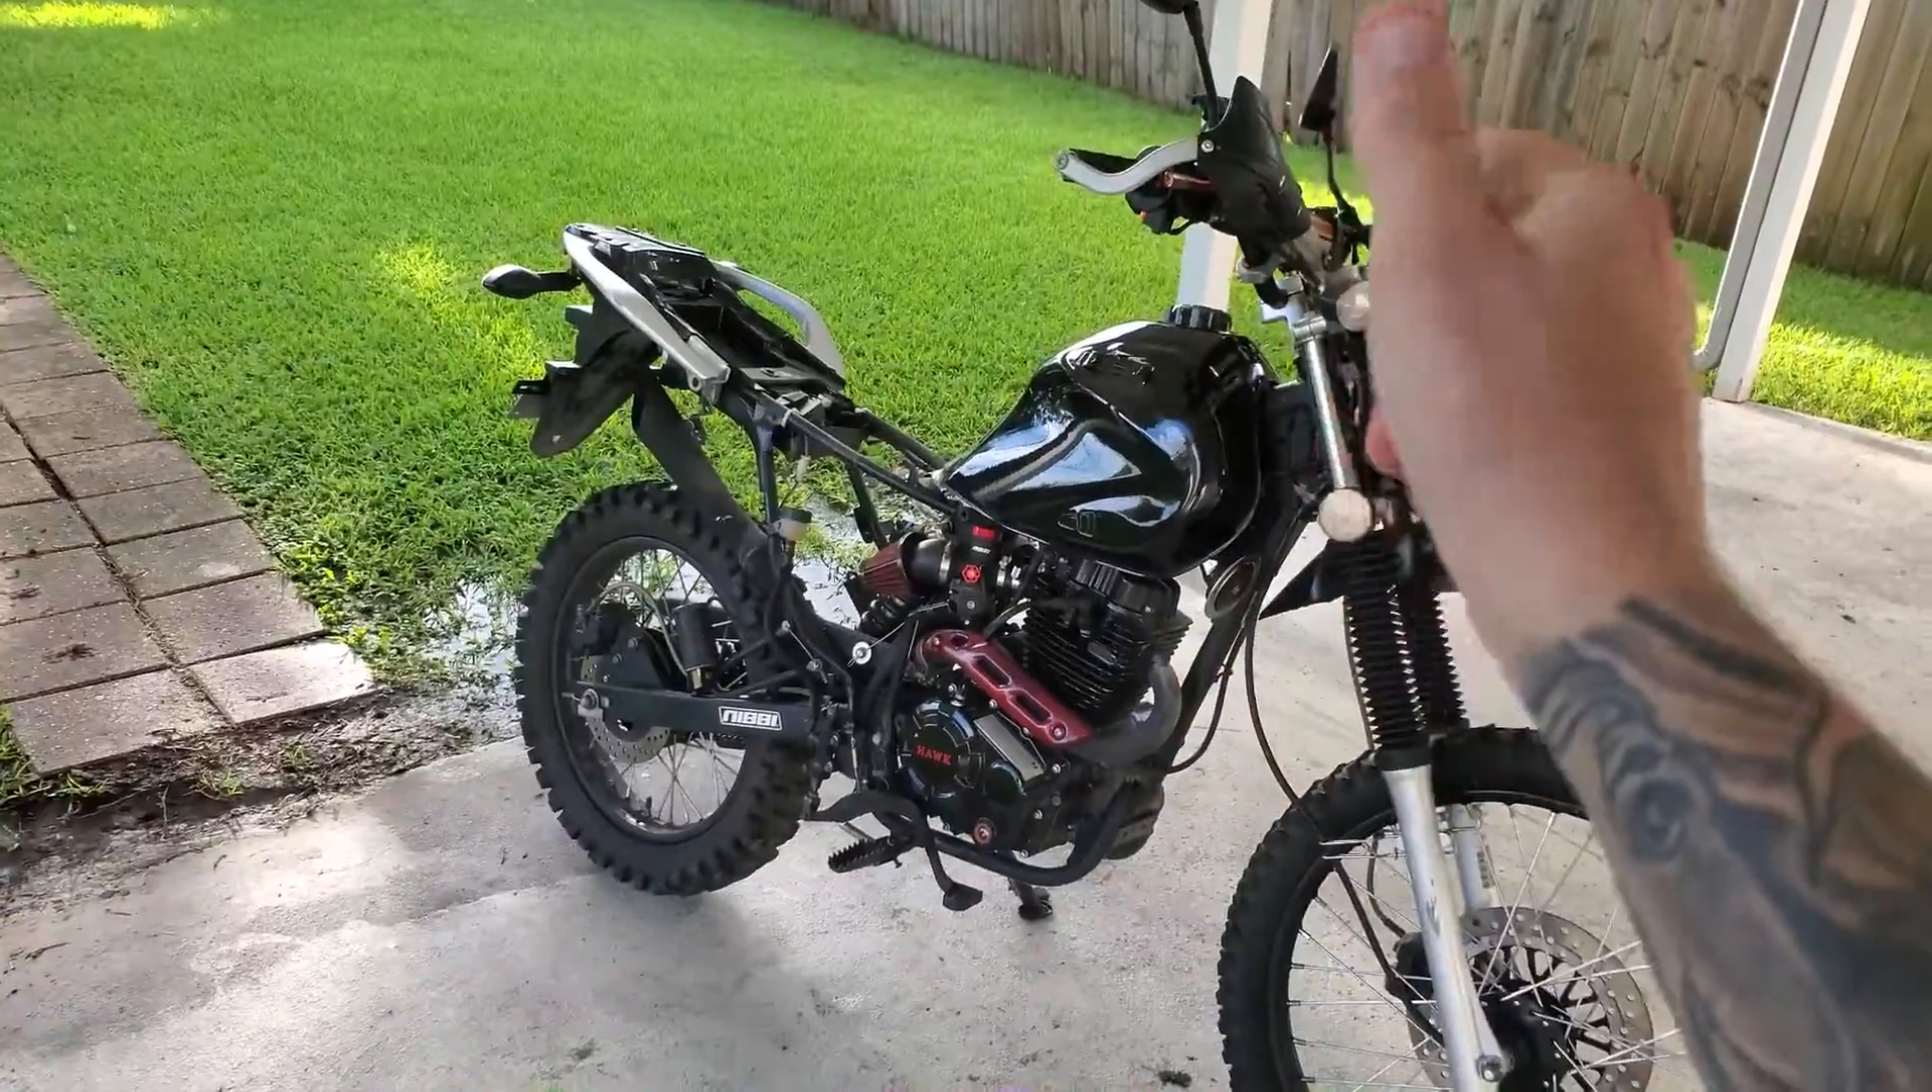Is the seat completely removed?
Yes.